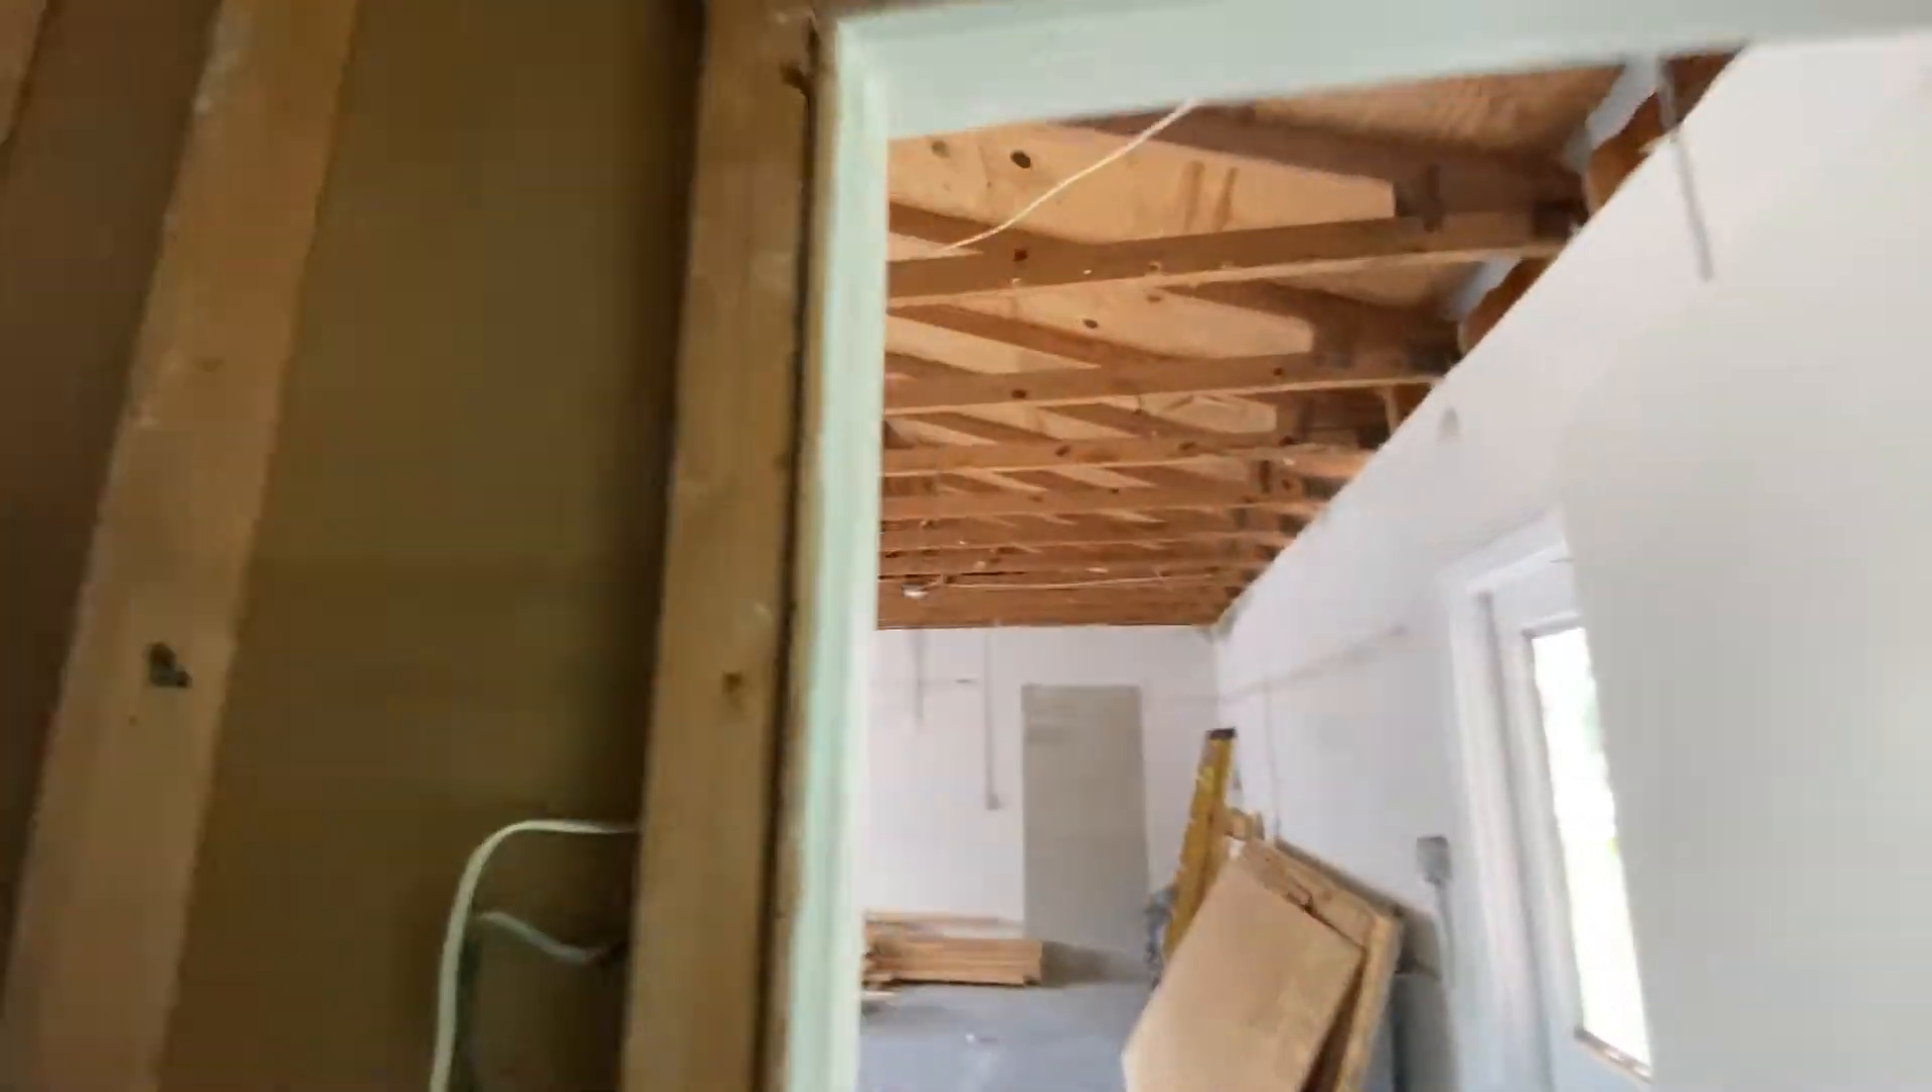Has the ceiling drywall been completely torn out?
Yes.